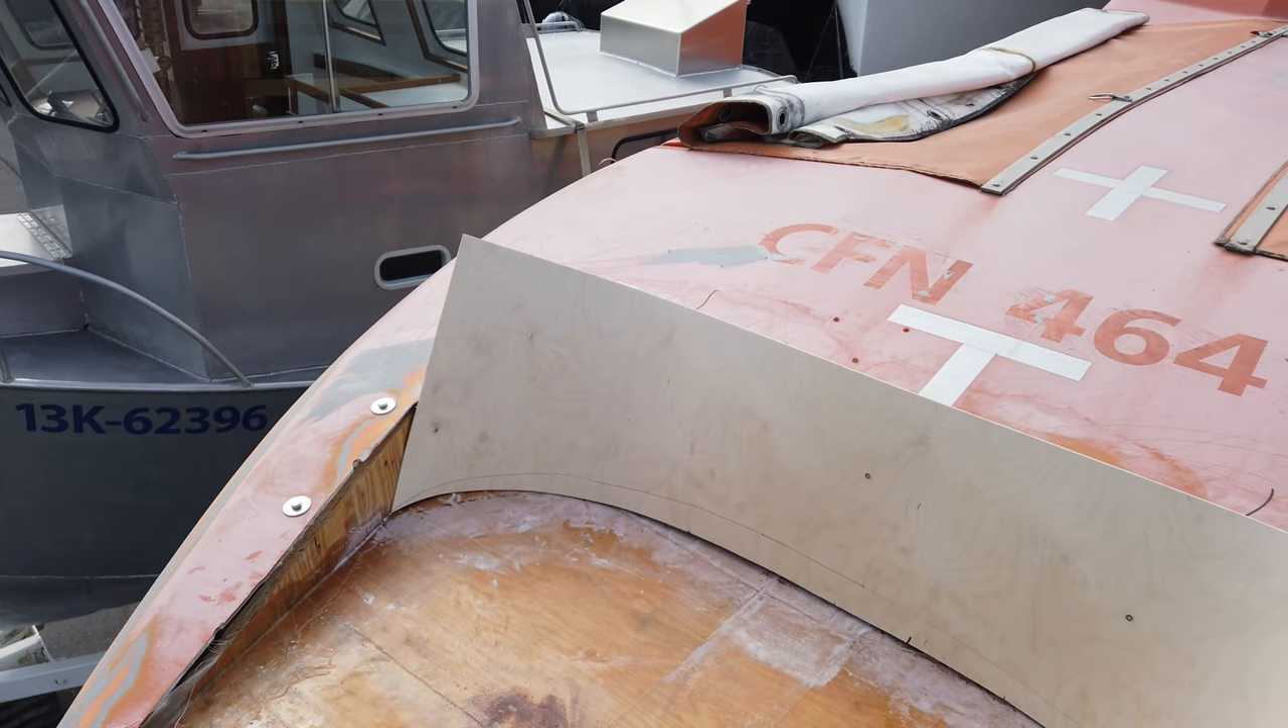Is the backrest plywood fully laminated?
No.